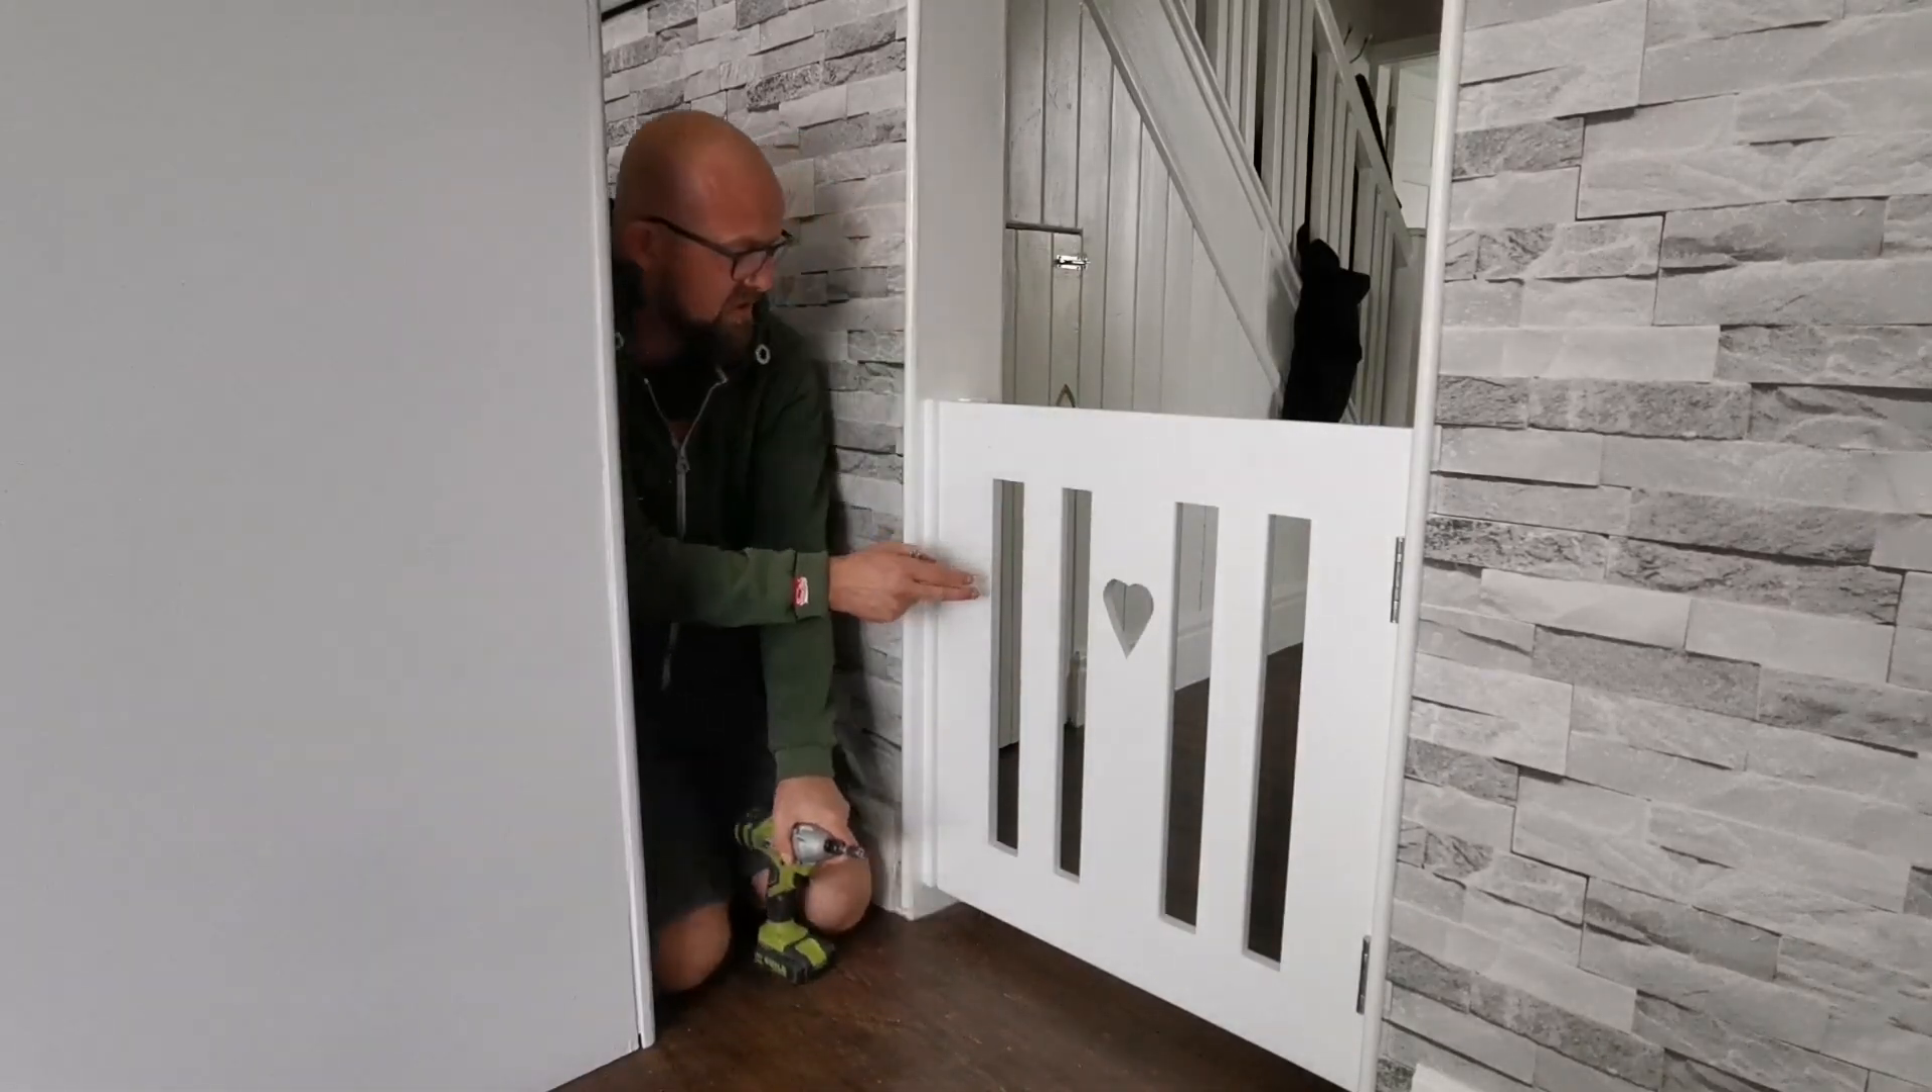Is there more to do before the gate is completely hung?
No.